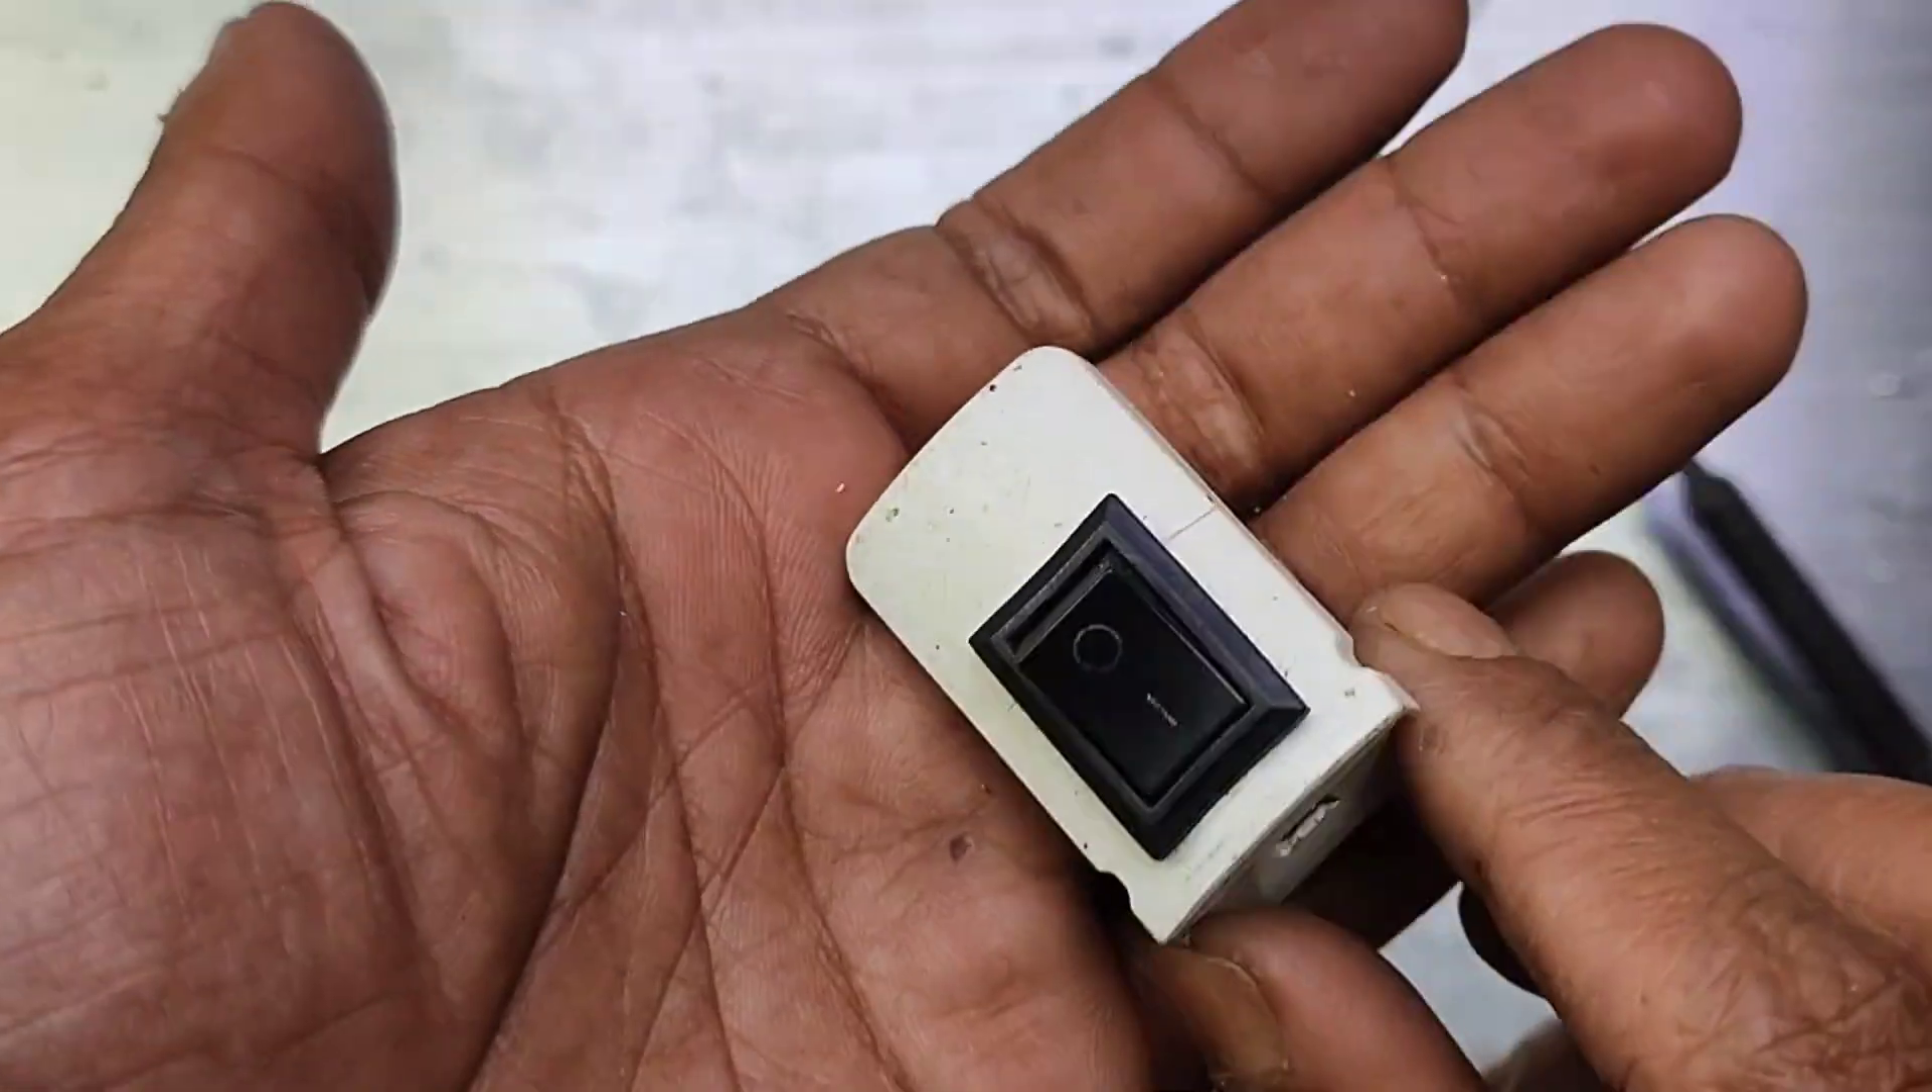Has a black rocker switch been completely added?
Yes.